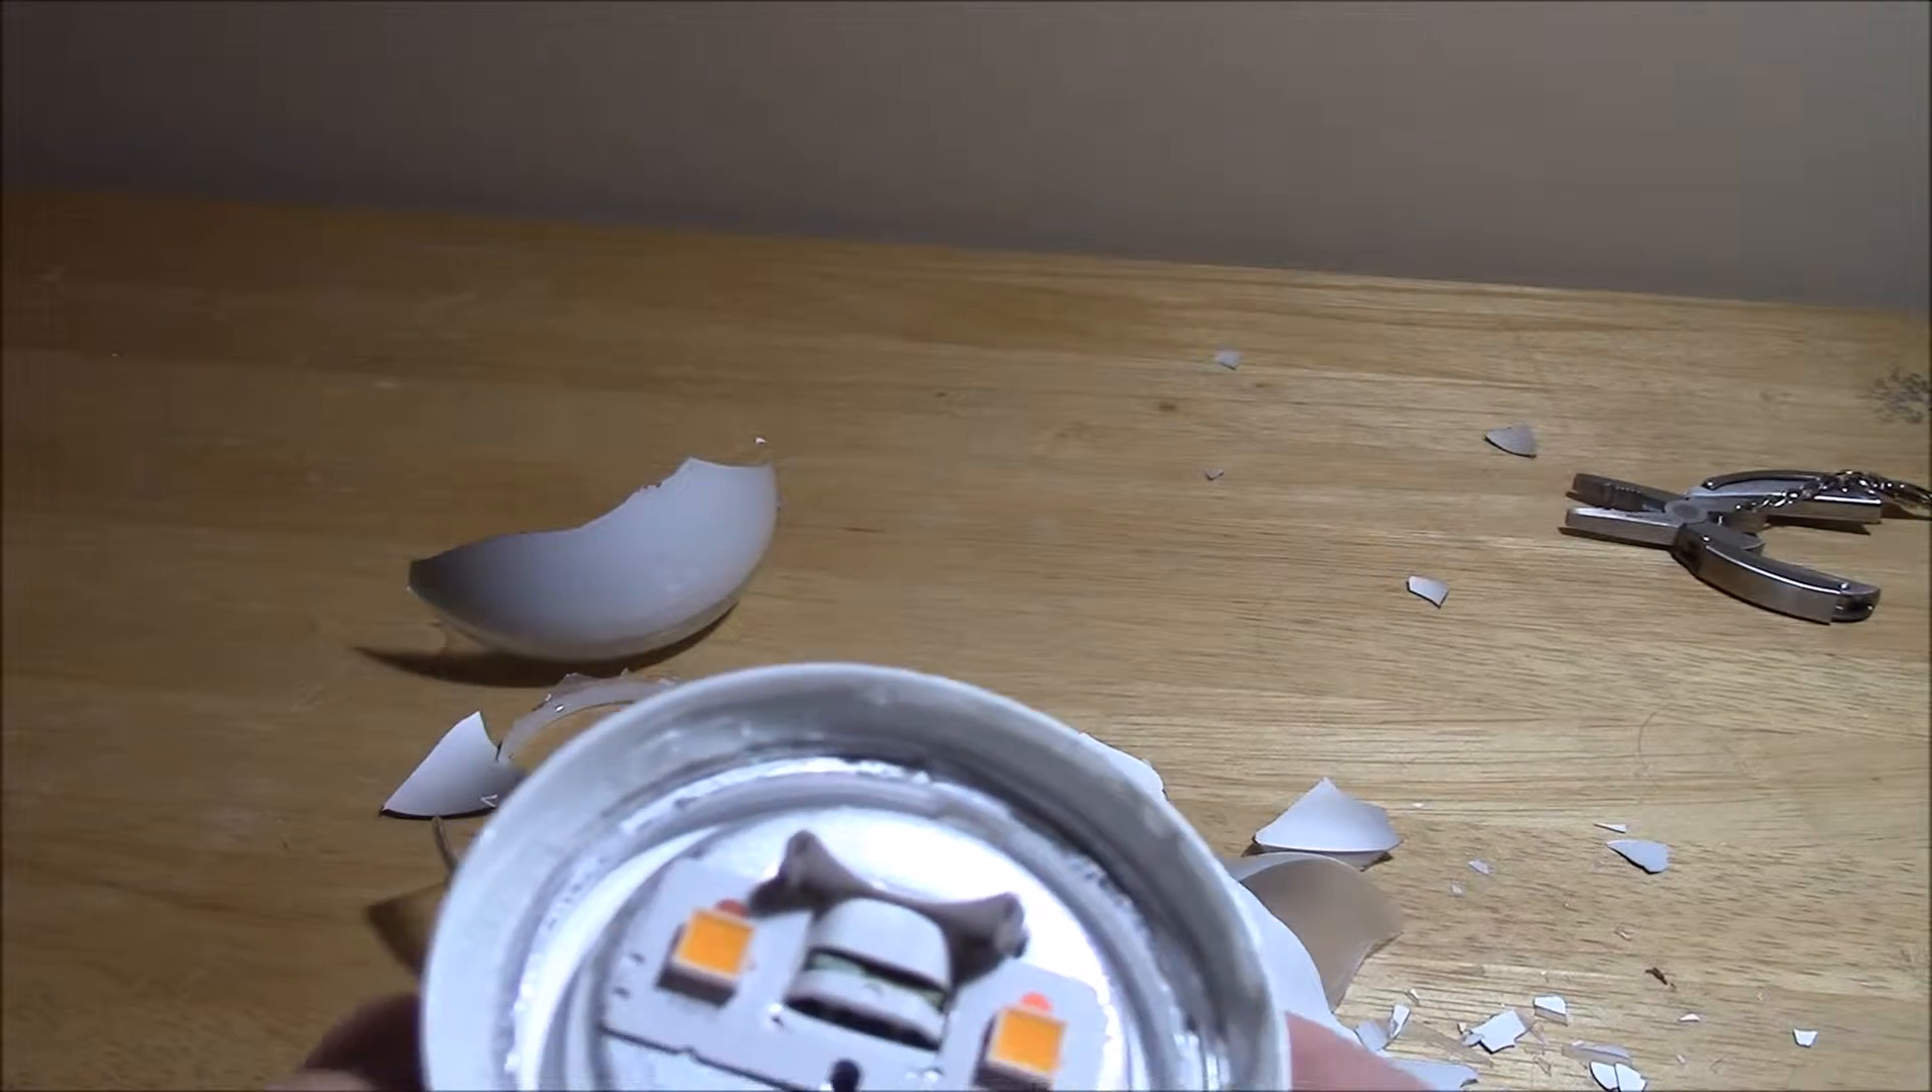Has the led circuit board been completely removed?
No.